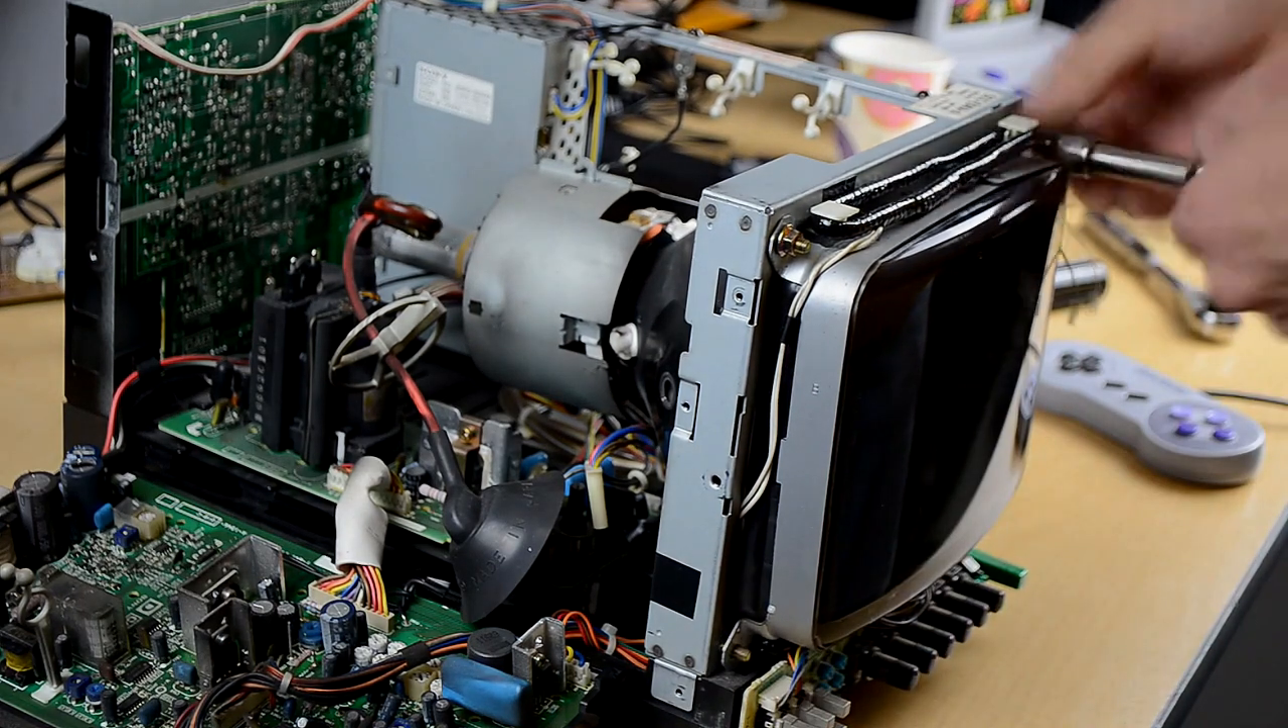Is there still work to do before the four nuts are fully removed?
Yes.